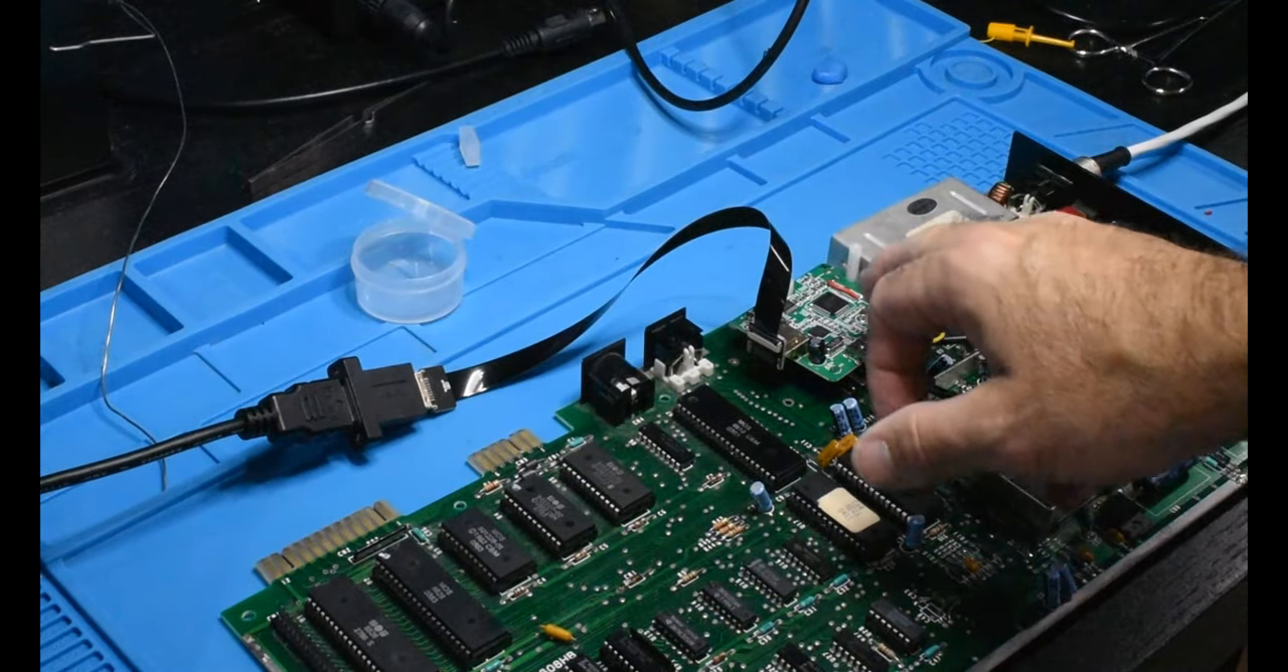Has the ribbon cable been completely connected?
Yes.